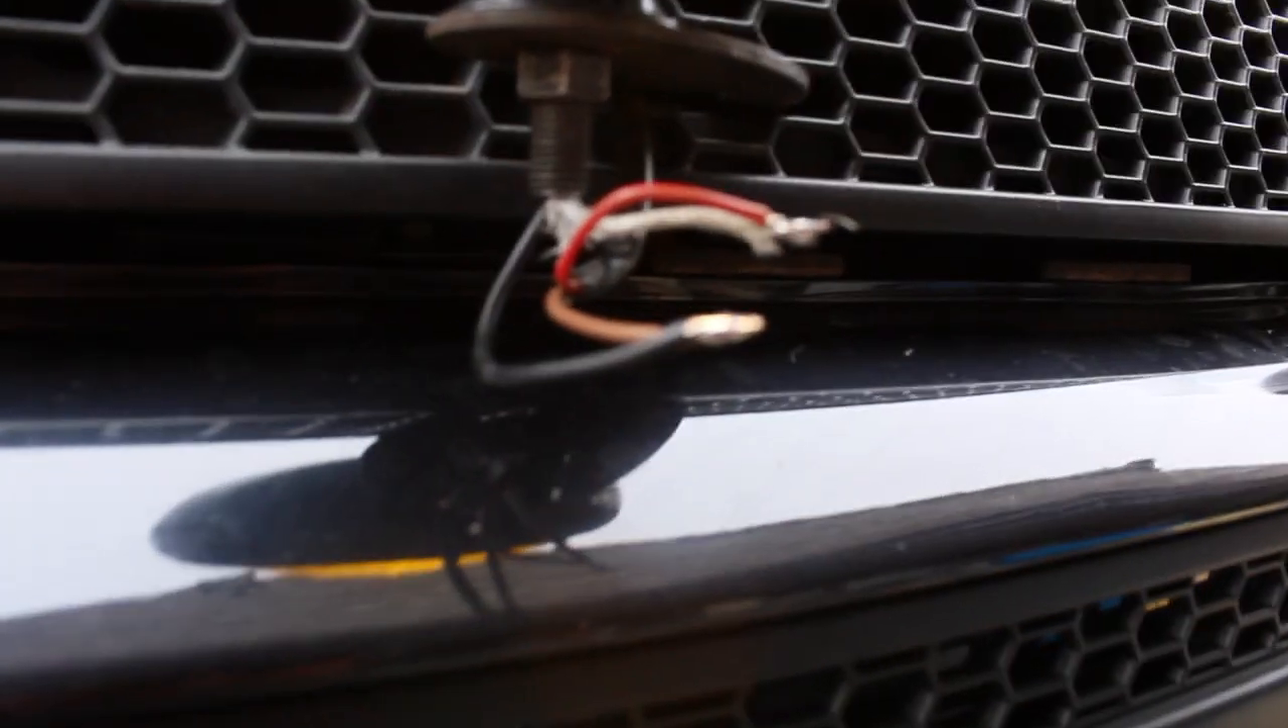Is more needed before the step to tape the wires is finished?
Yes.